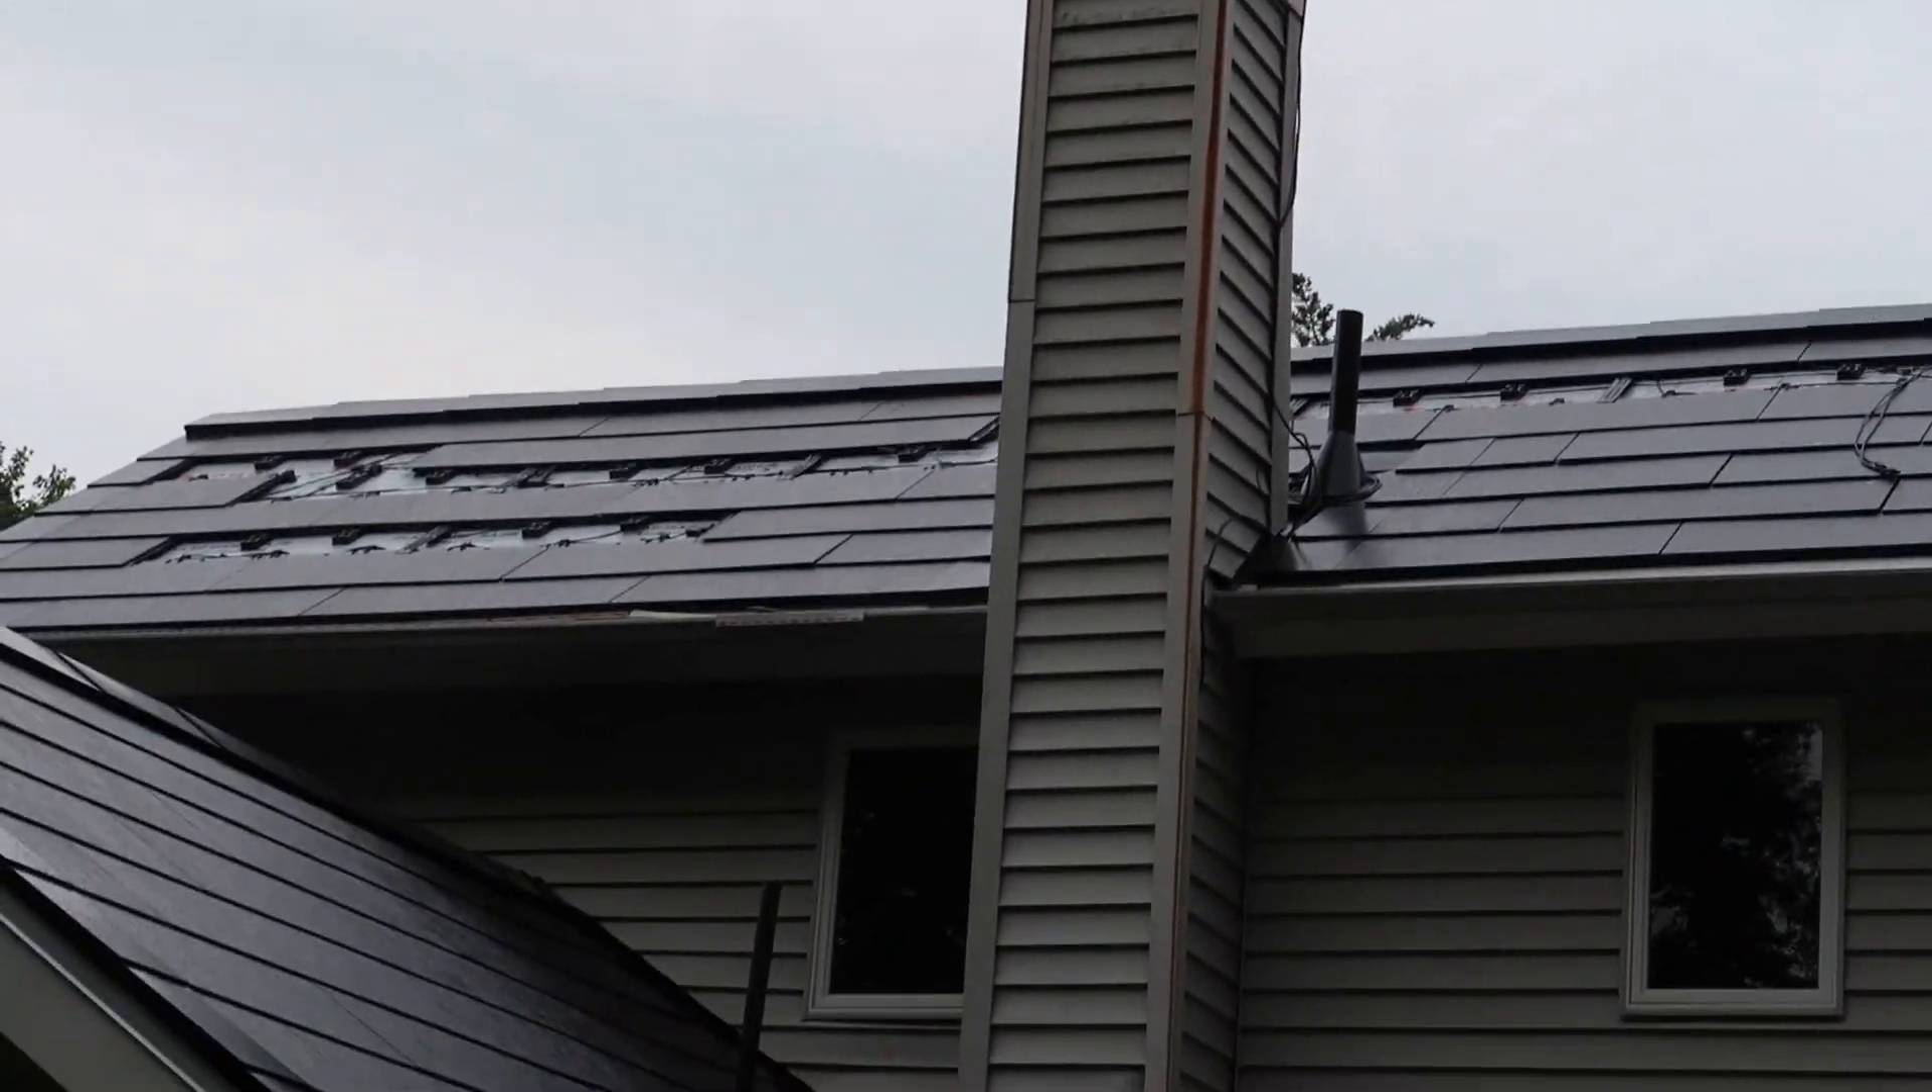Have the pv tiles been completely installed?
No.